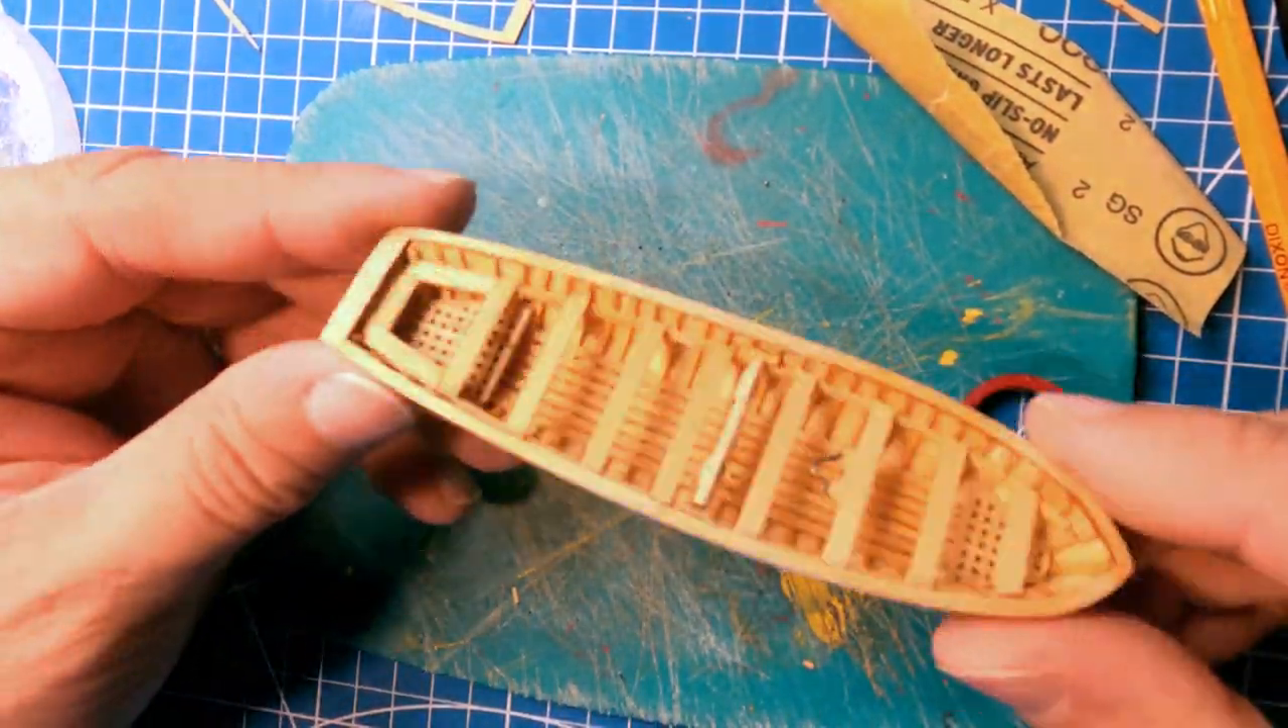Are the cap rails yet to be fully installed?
No.